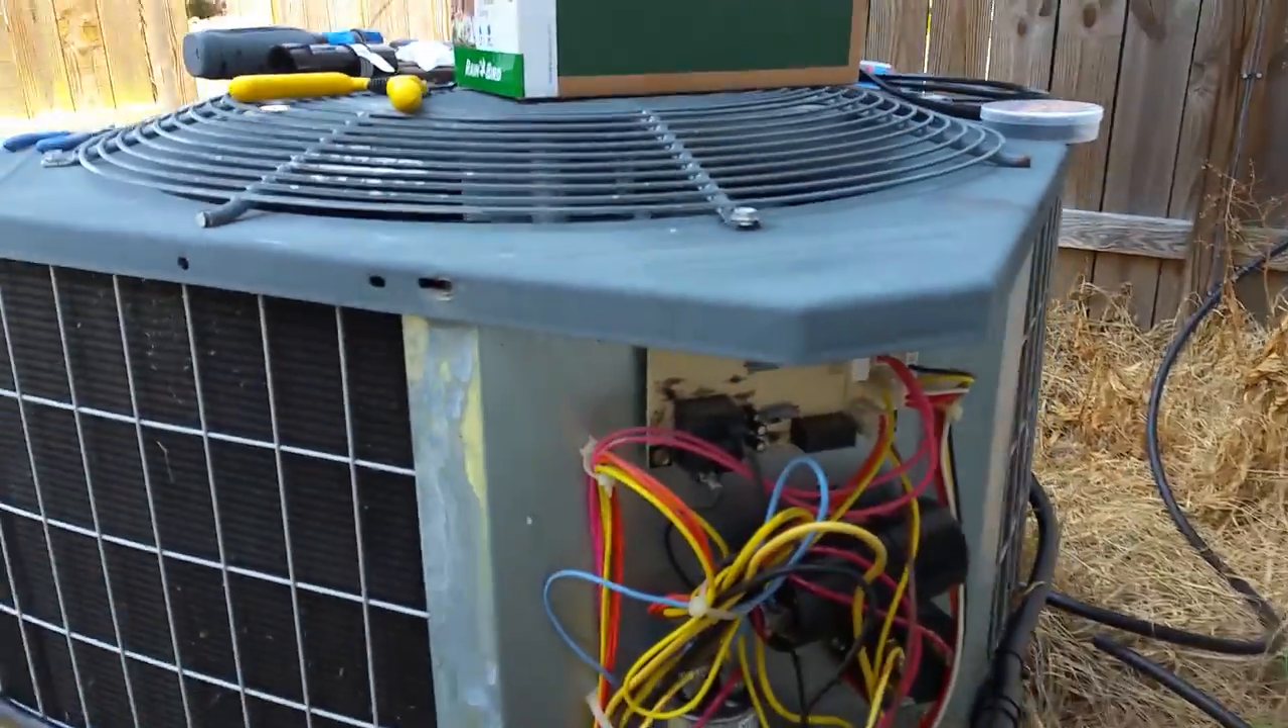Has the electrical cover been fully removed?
Yes.